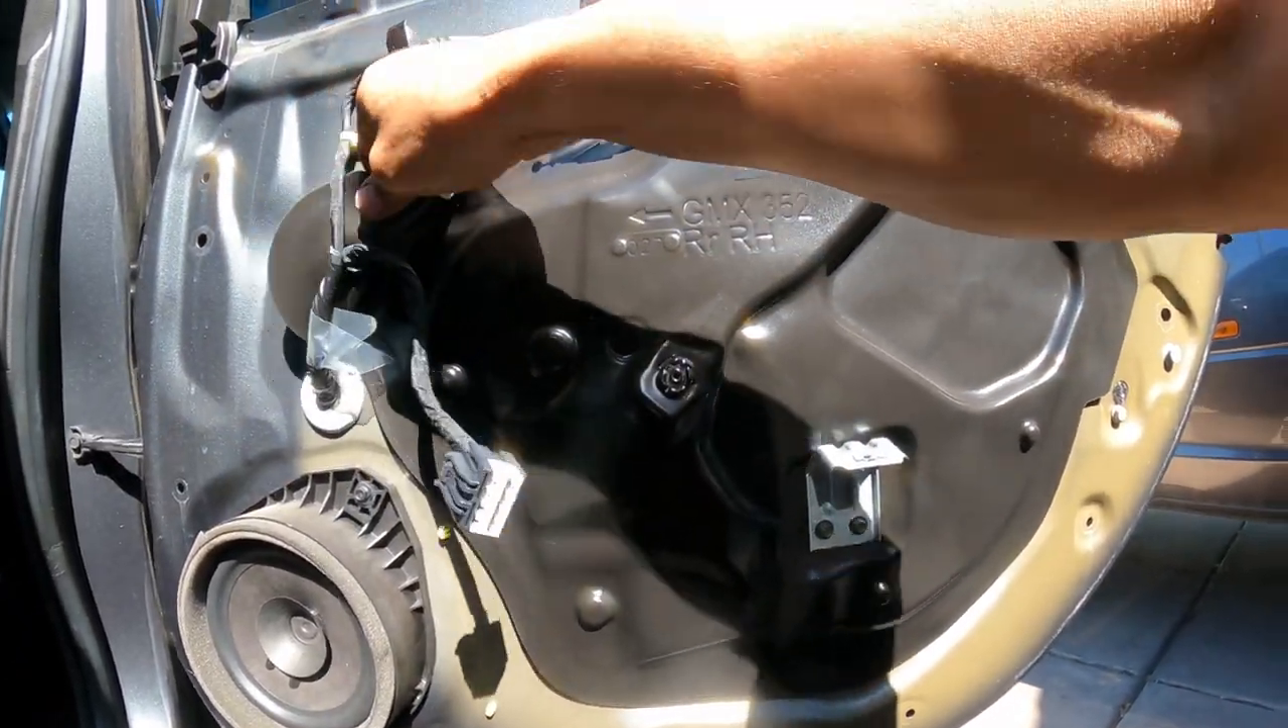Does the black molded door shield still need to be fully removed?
Yes.